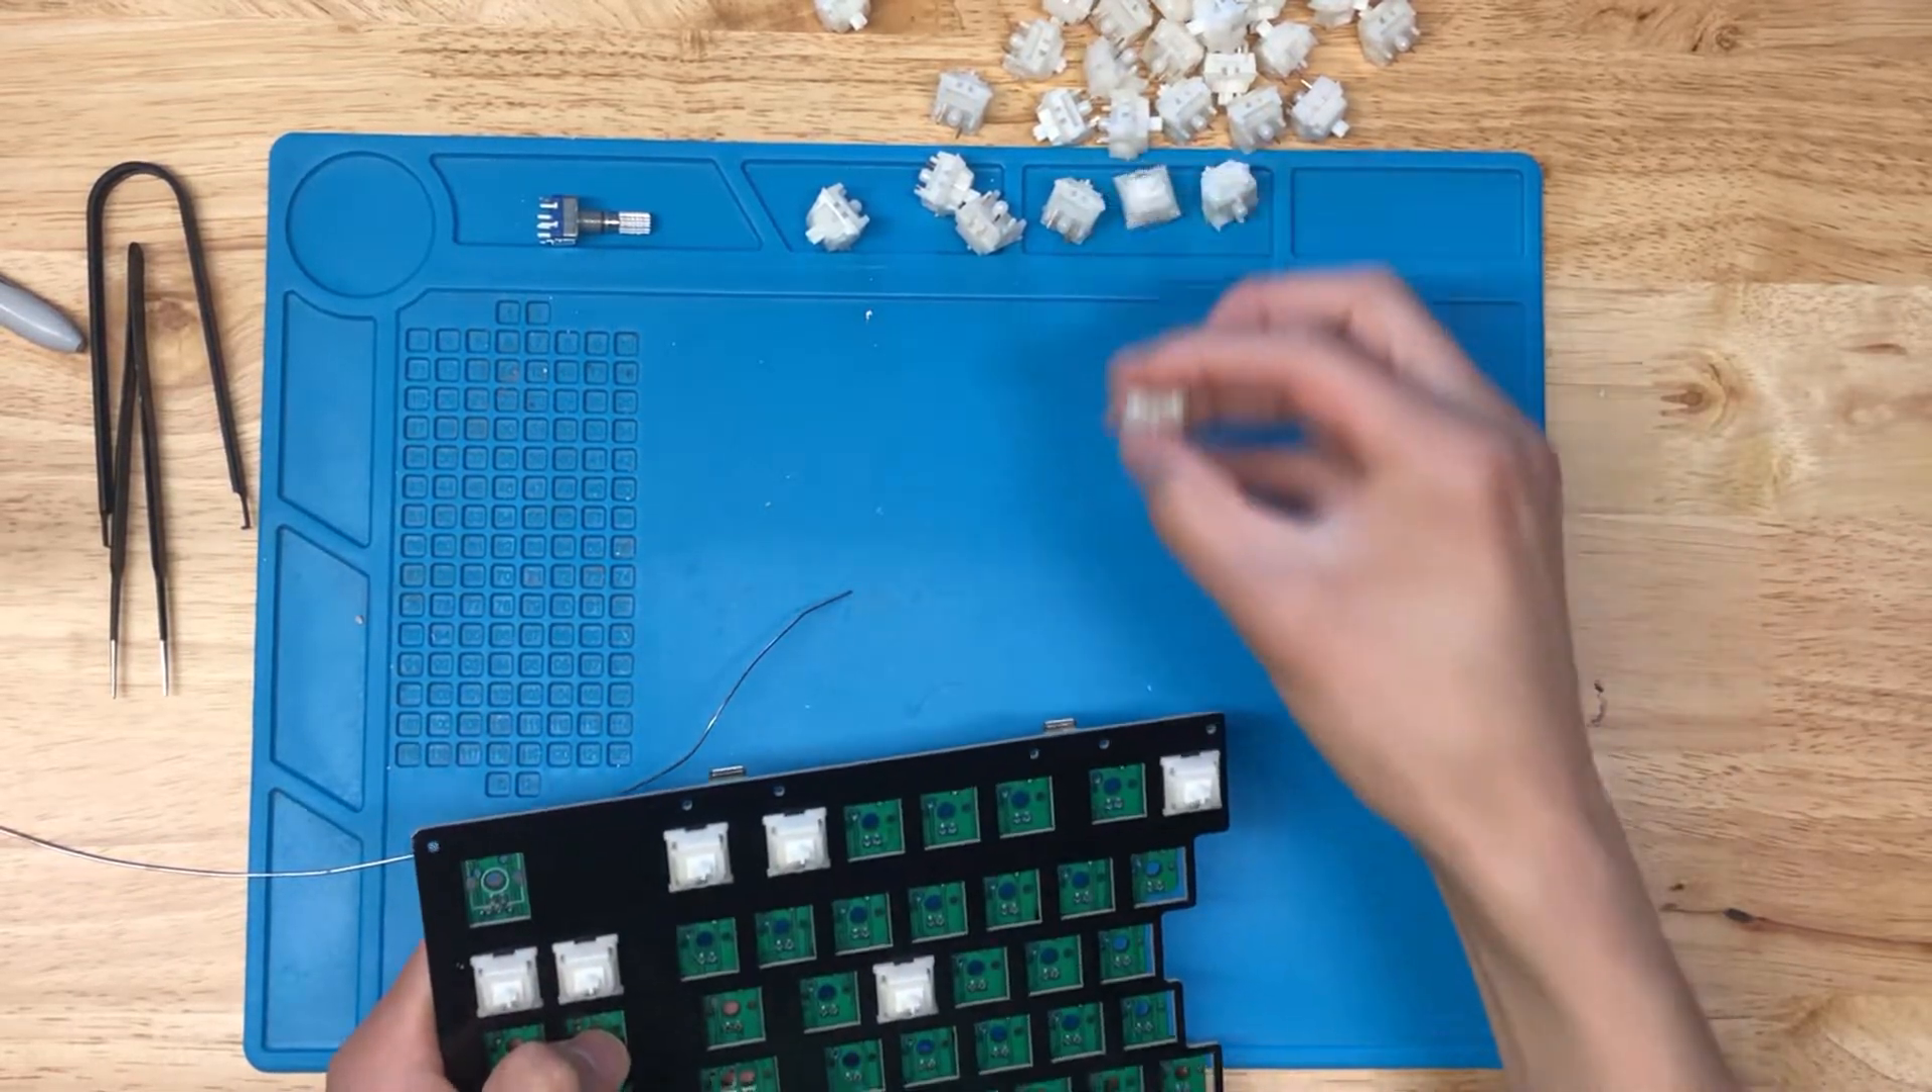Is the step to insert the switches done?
No.